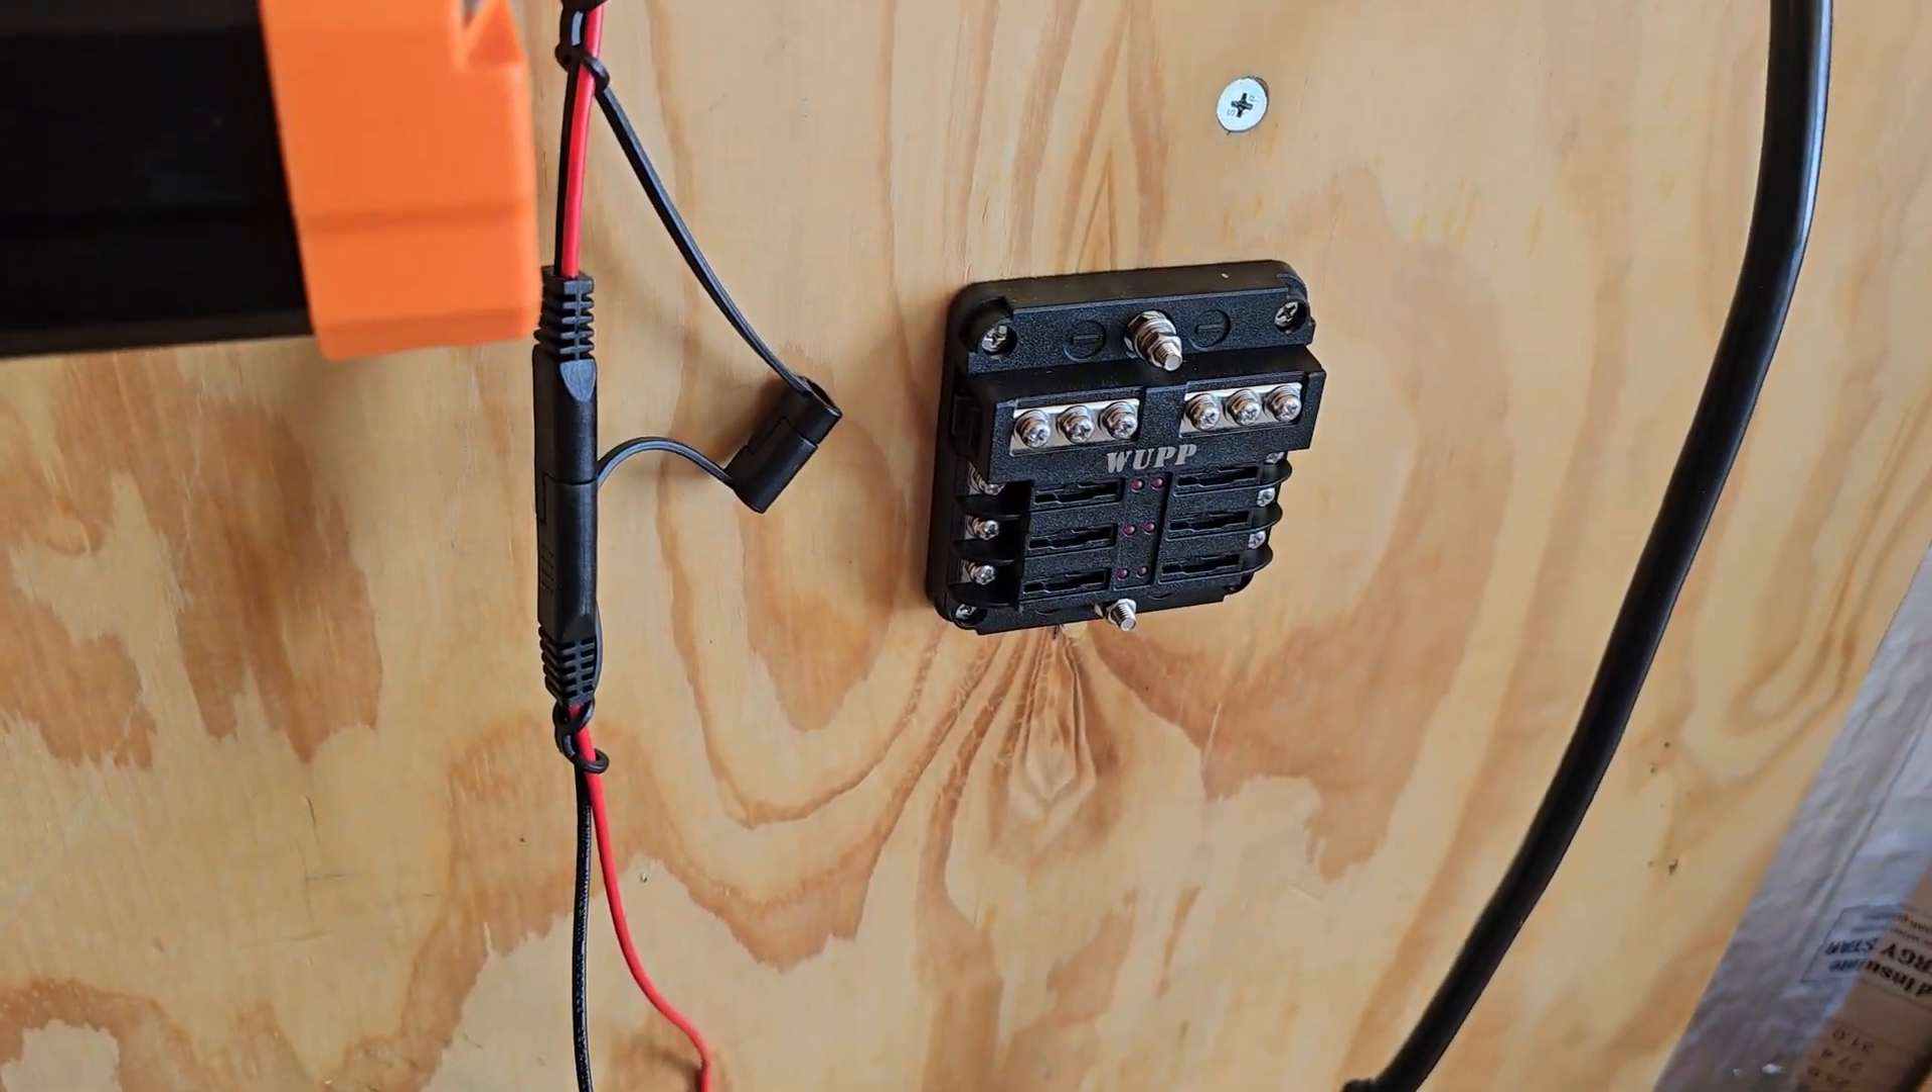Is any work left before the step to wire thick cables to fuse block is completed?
Yes.